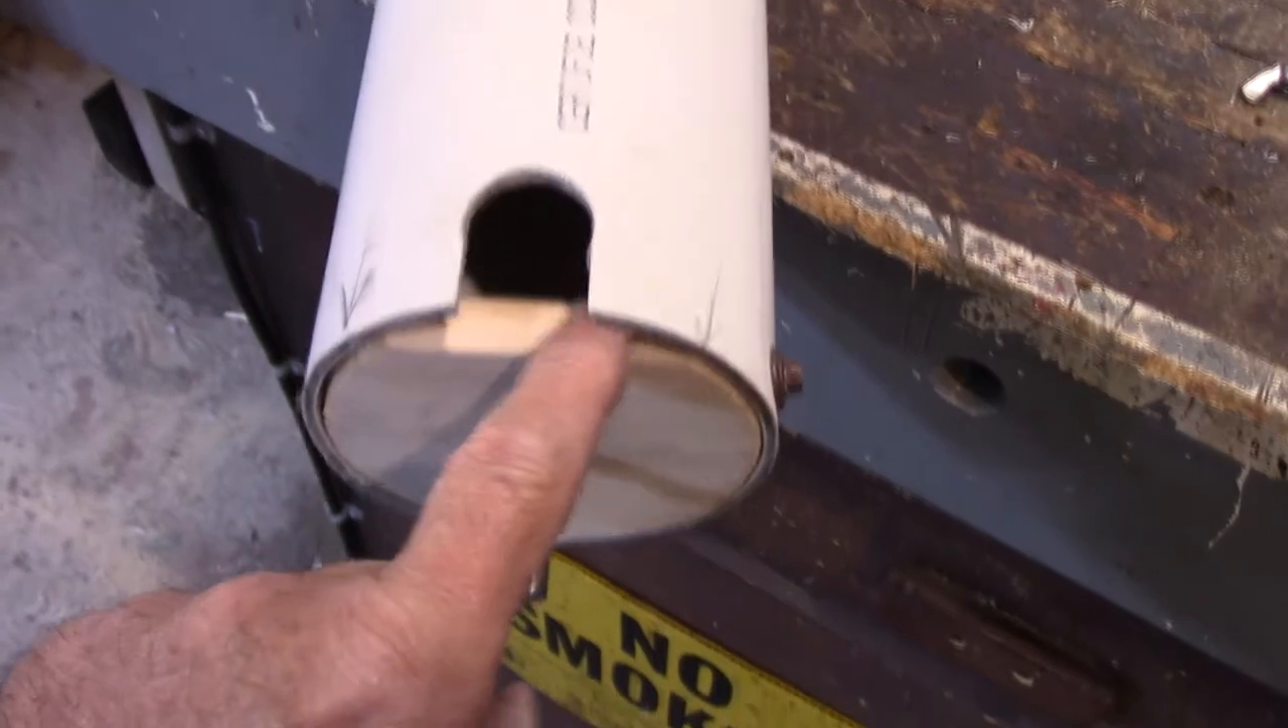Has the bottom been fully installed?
Yes.